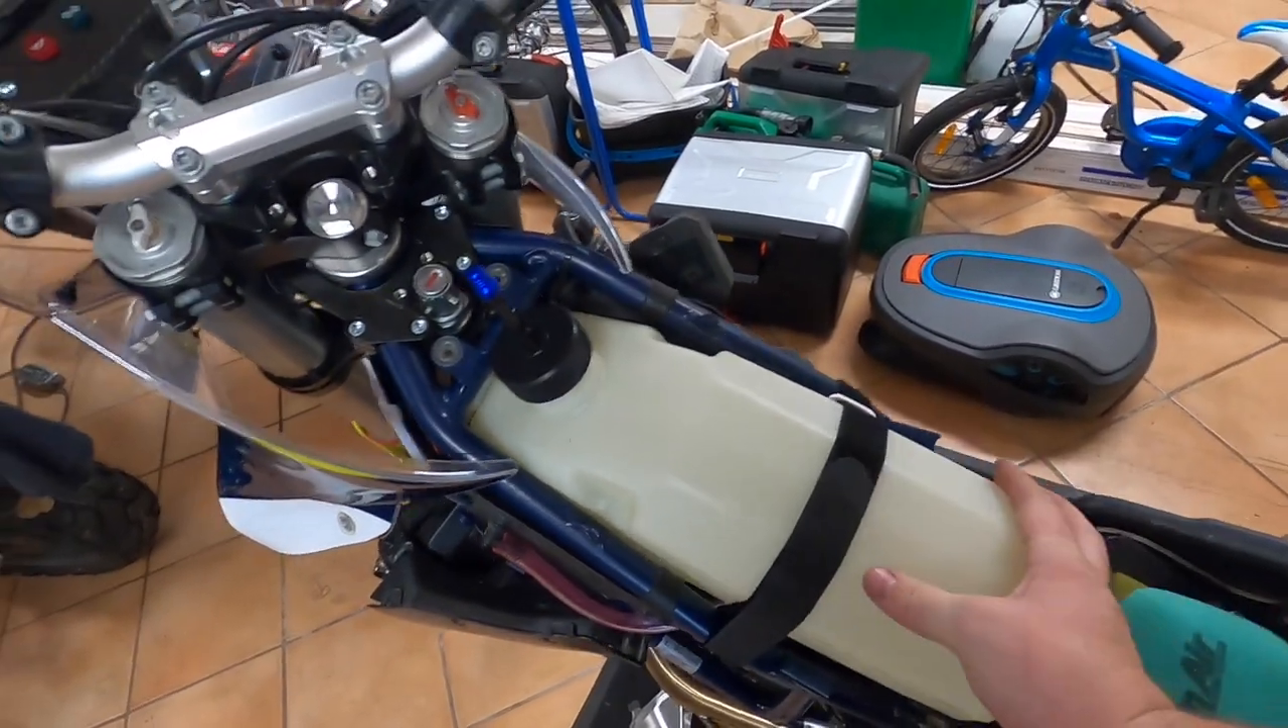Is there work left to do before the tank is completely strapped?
No.